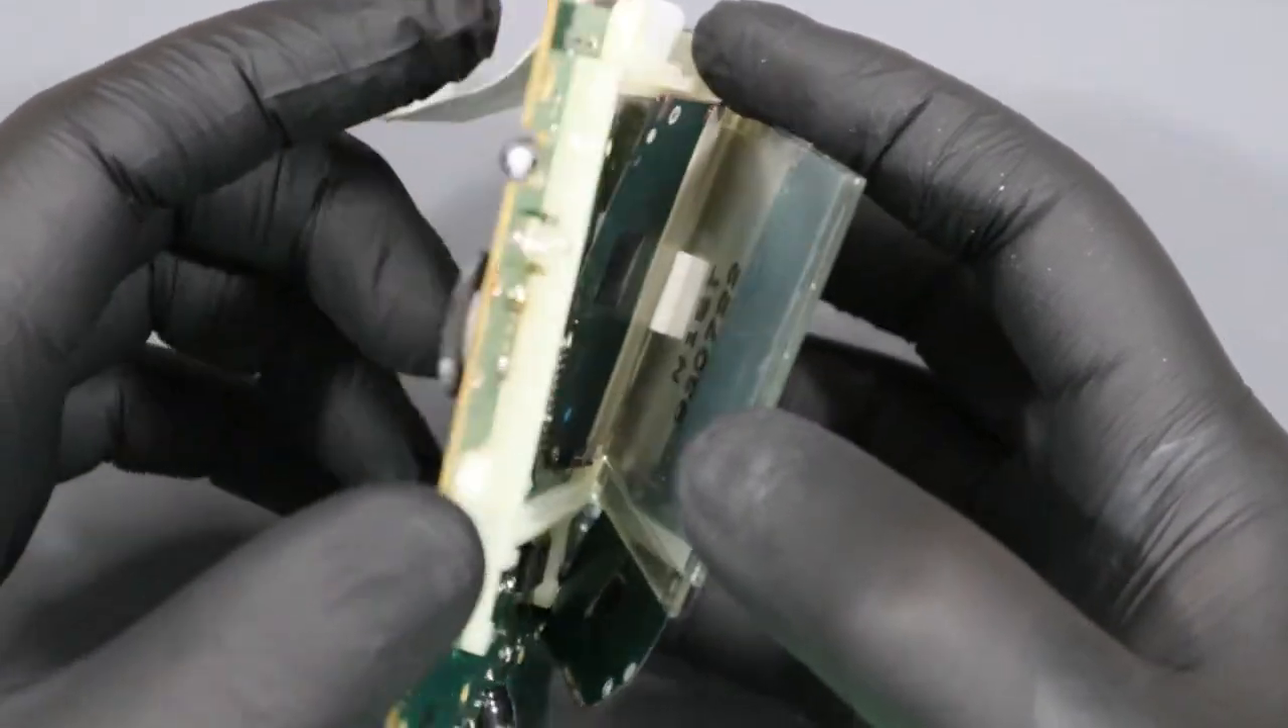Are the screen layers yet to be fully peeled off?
Yes.